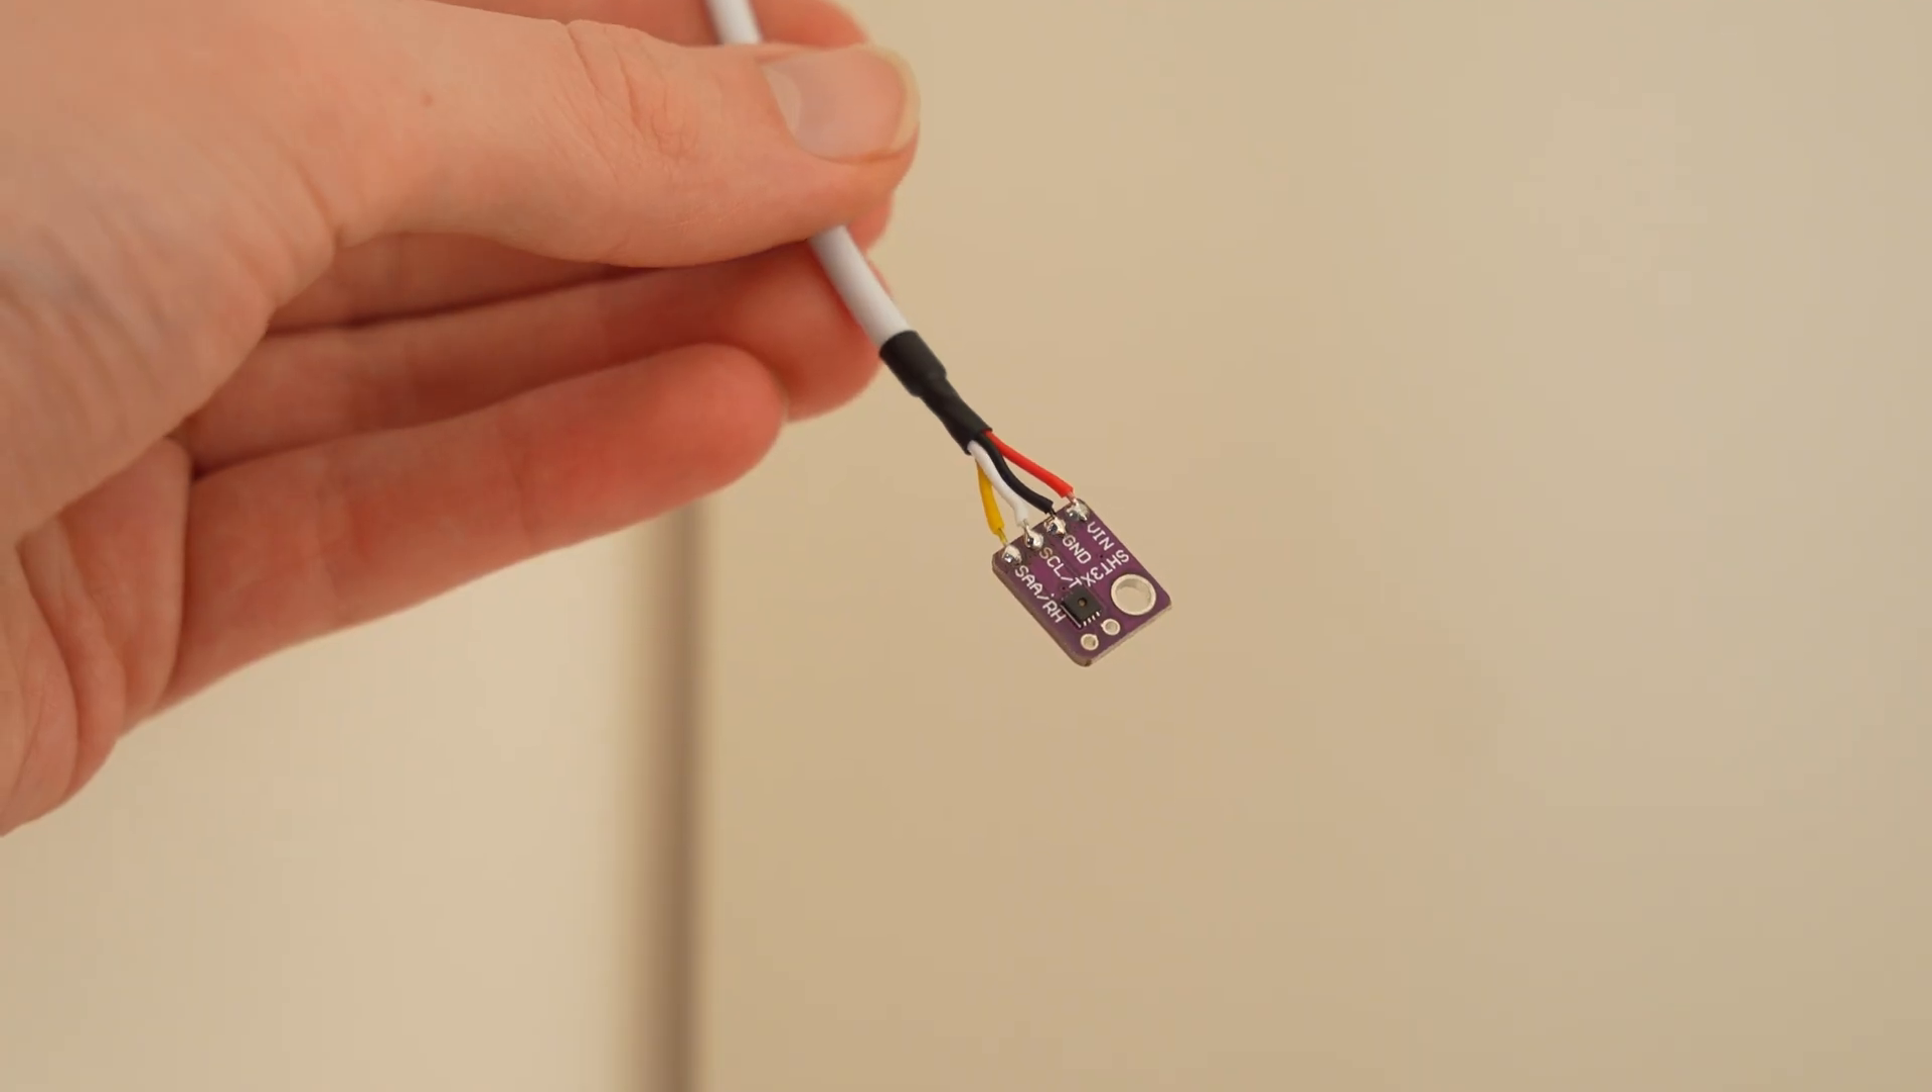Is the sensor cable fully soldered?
Yes.